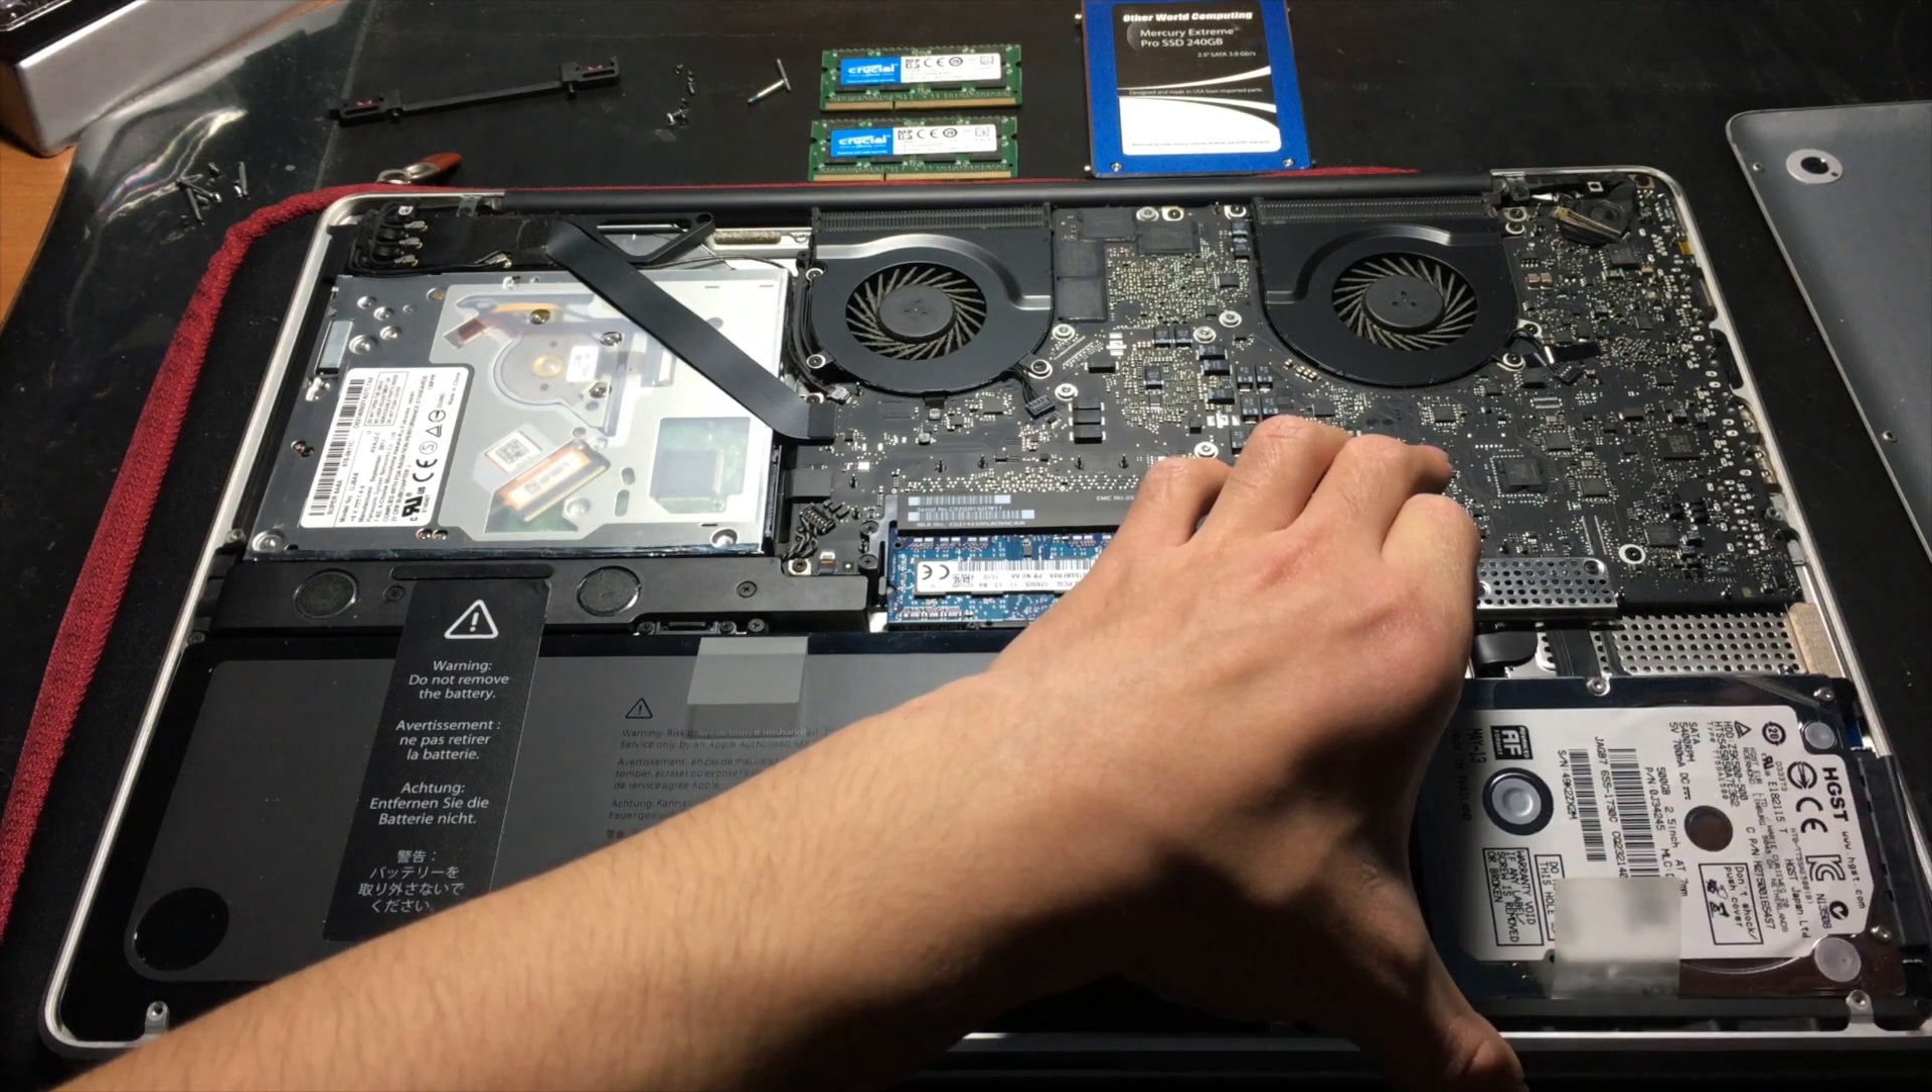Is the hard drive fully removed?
No.